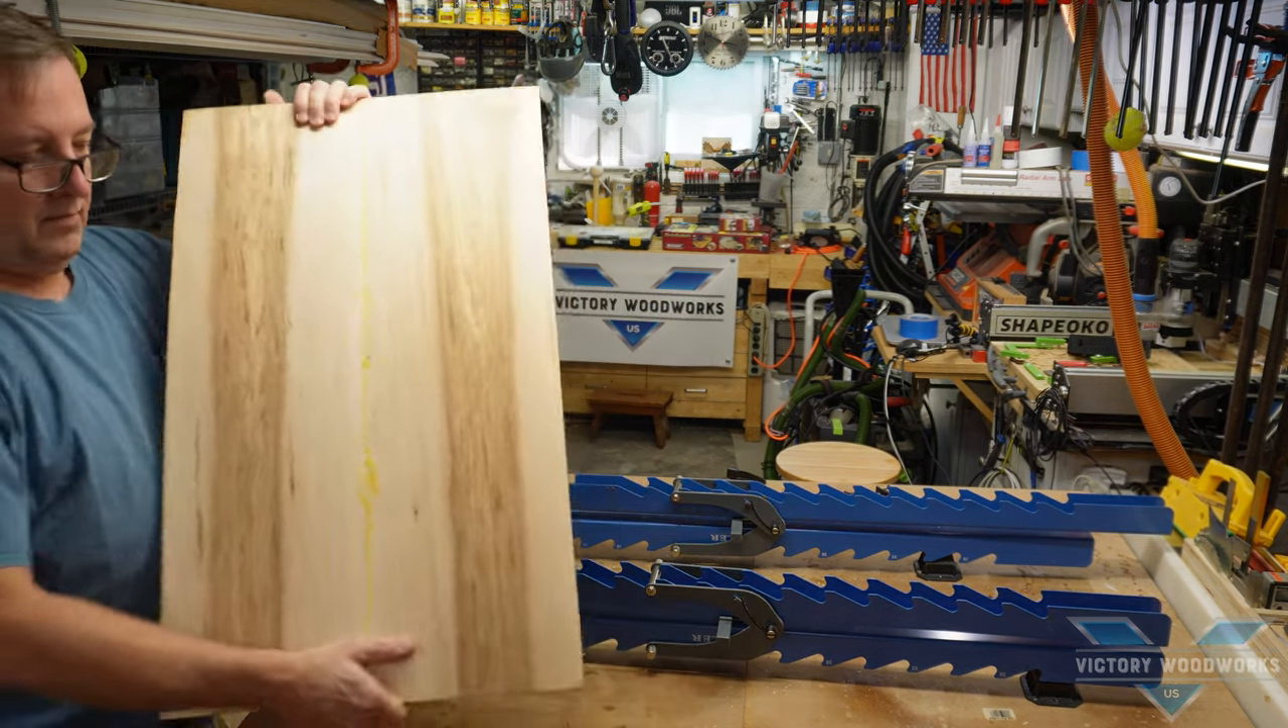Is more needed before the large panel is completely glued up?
No.